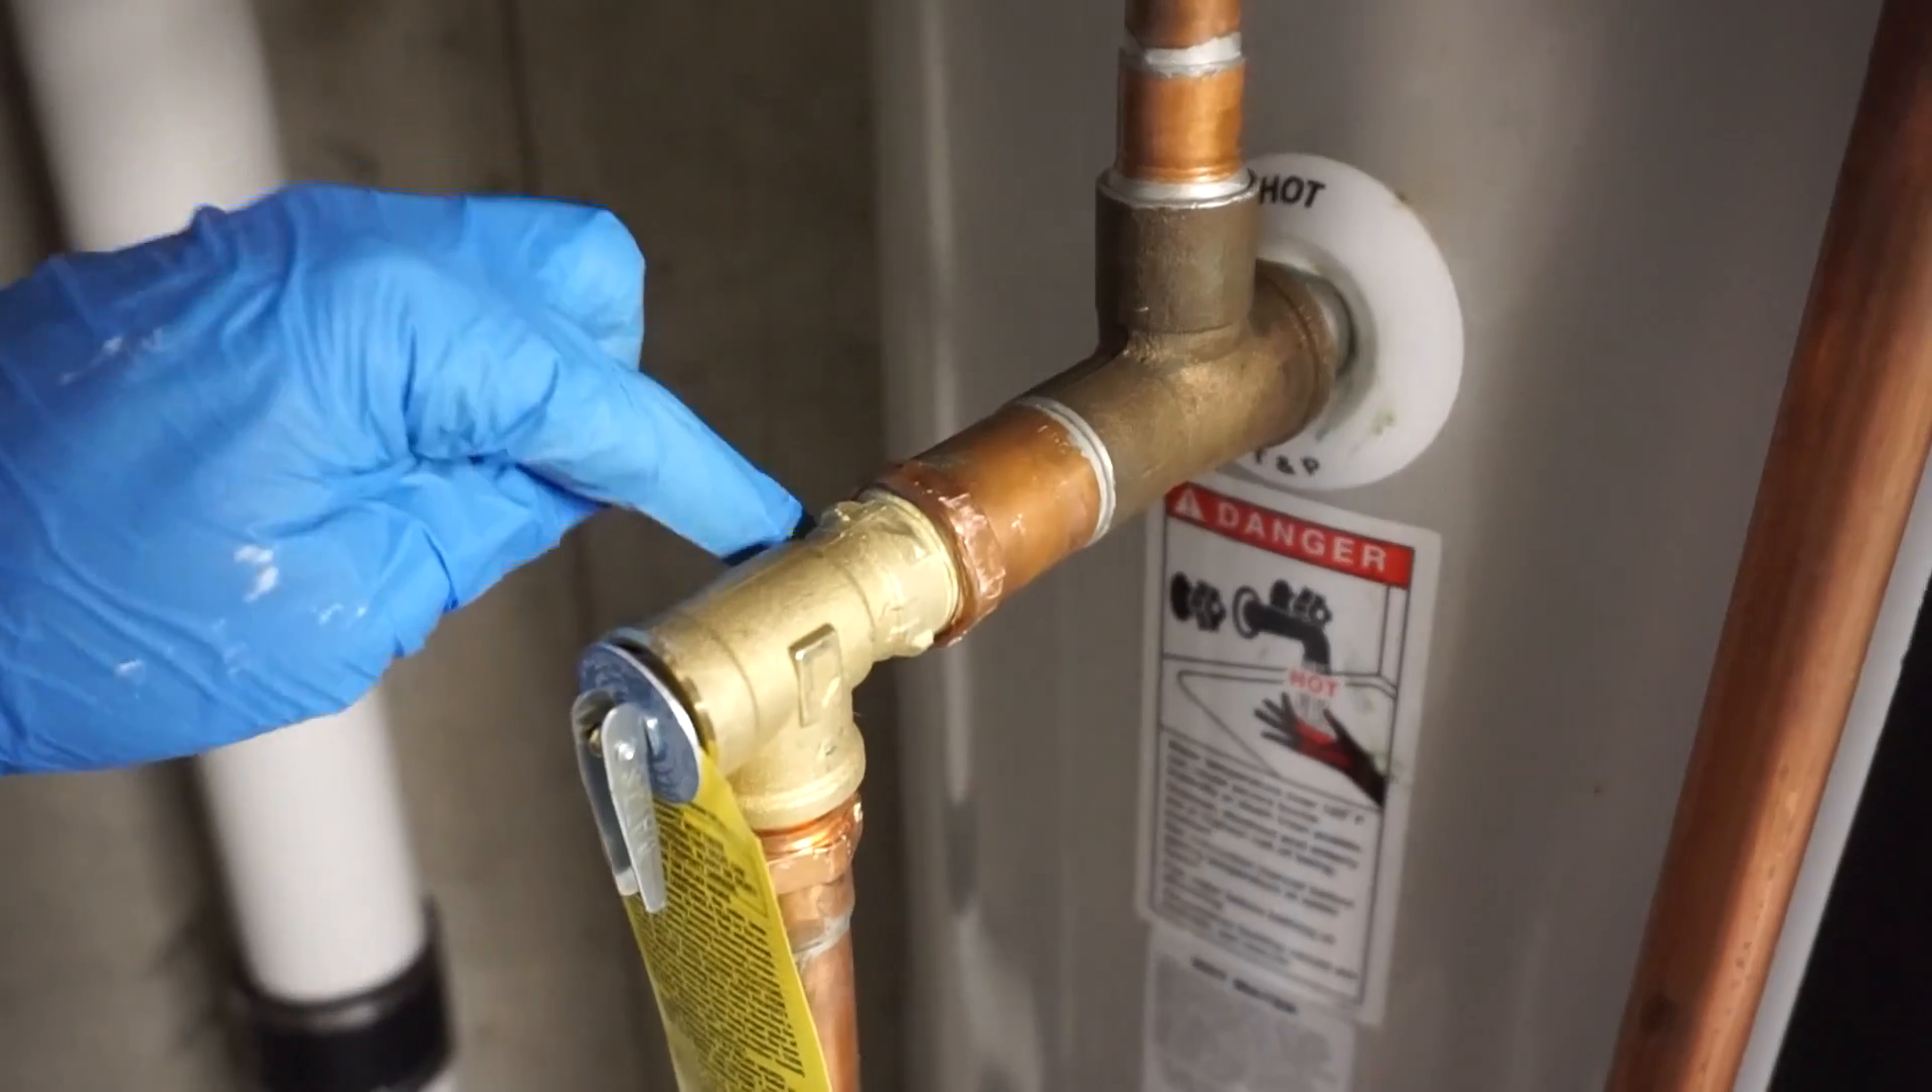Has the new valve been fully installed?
Yes.